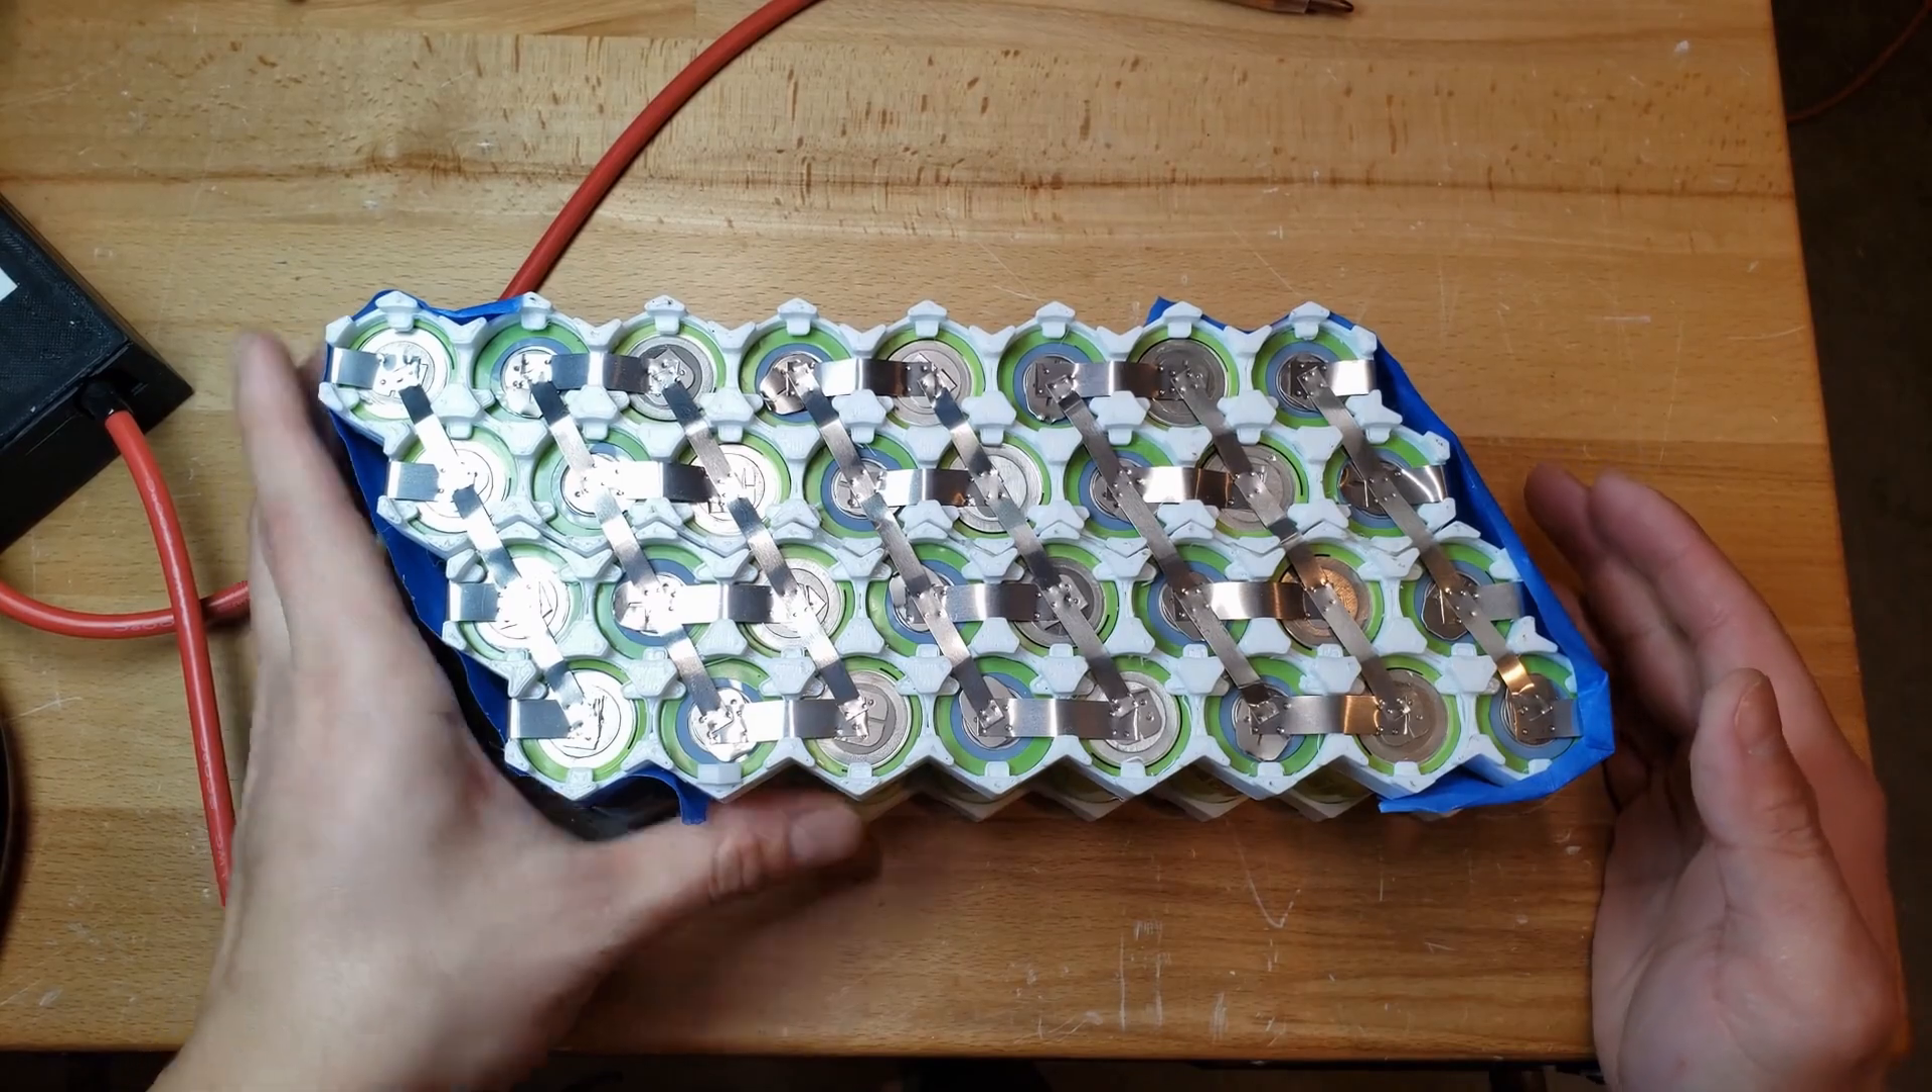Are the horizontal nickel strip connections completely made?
Yes.